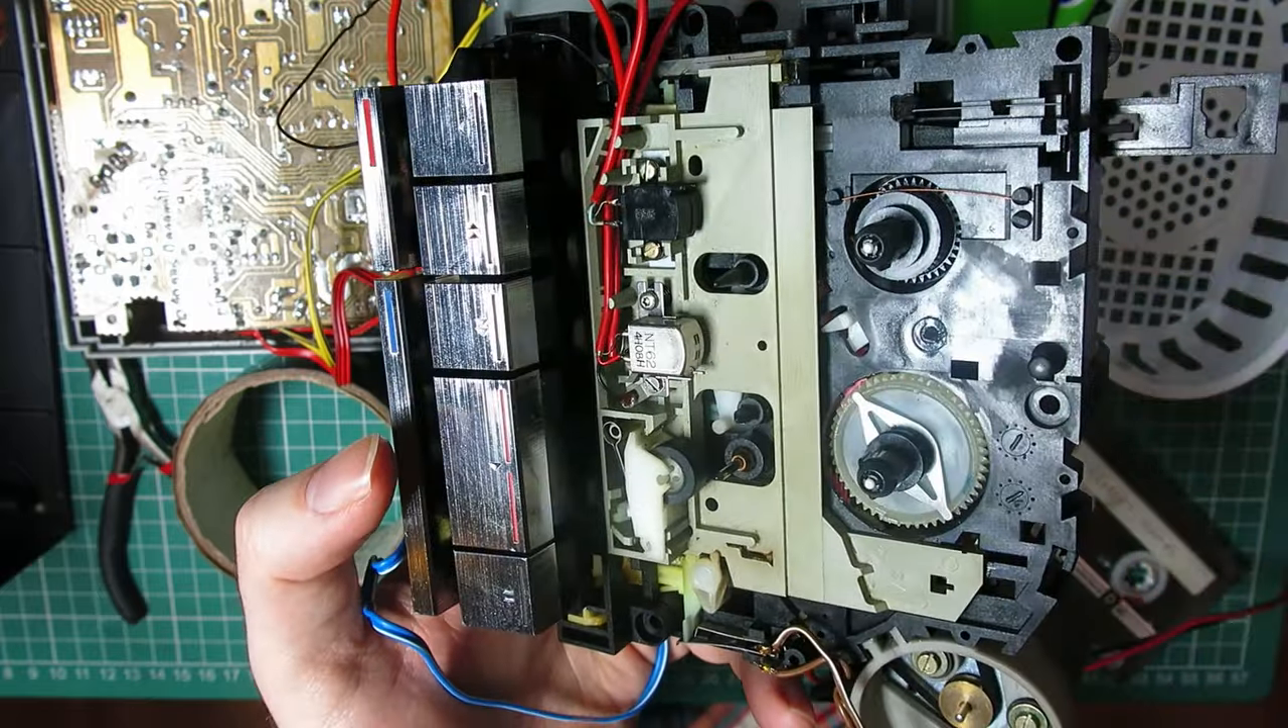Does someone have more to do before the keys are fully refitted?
No.